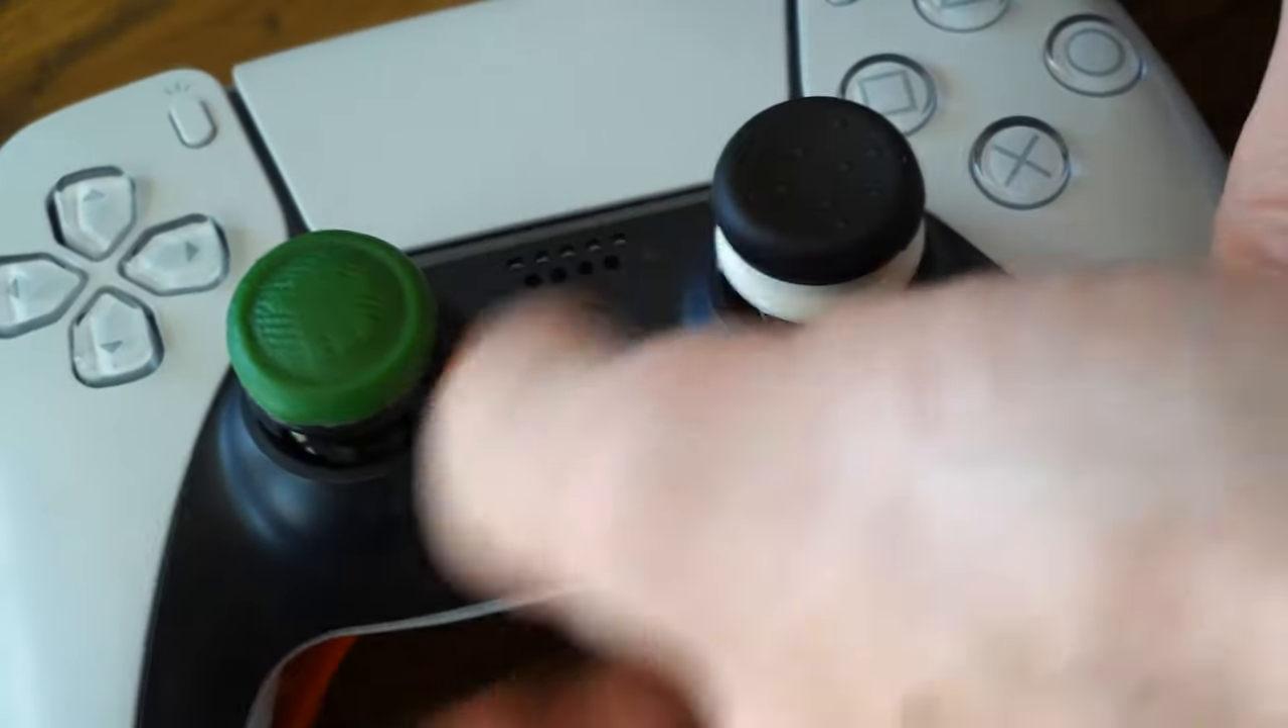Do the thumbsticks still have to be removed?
Yes.